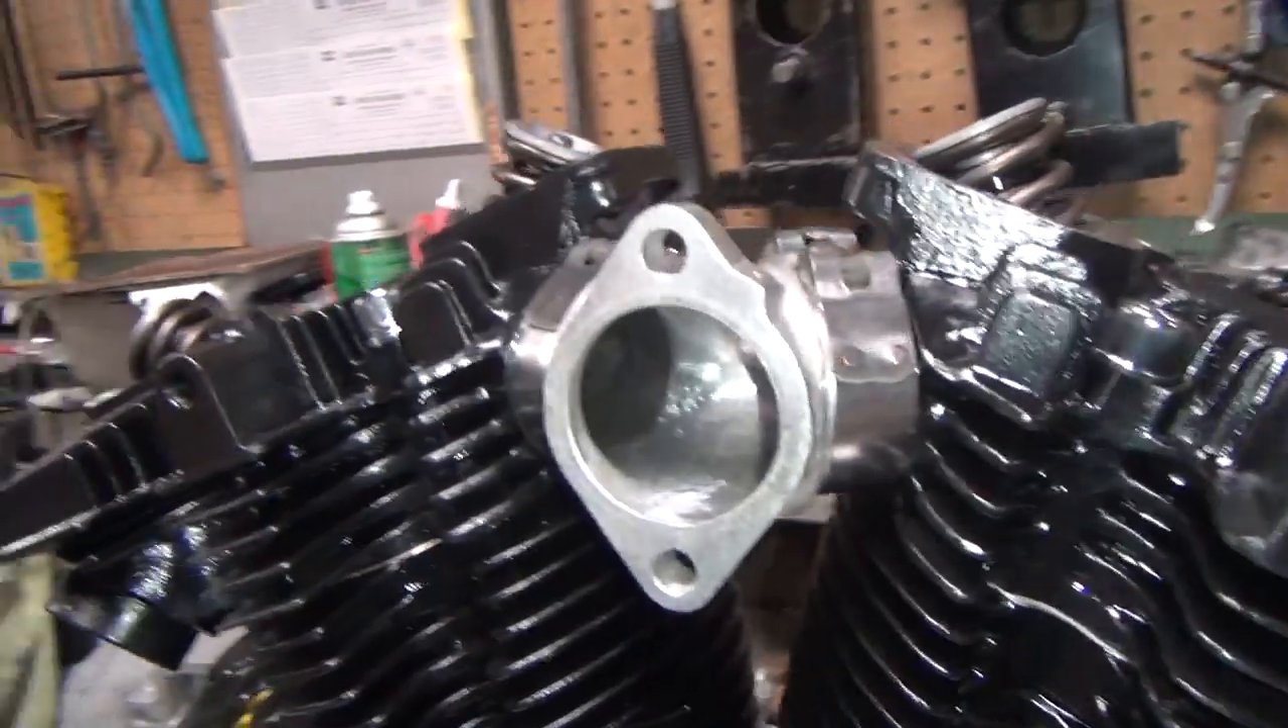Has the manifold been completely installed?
Yes.